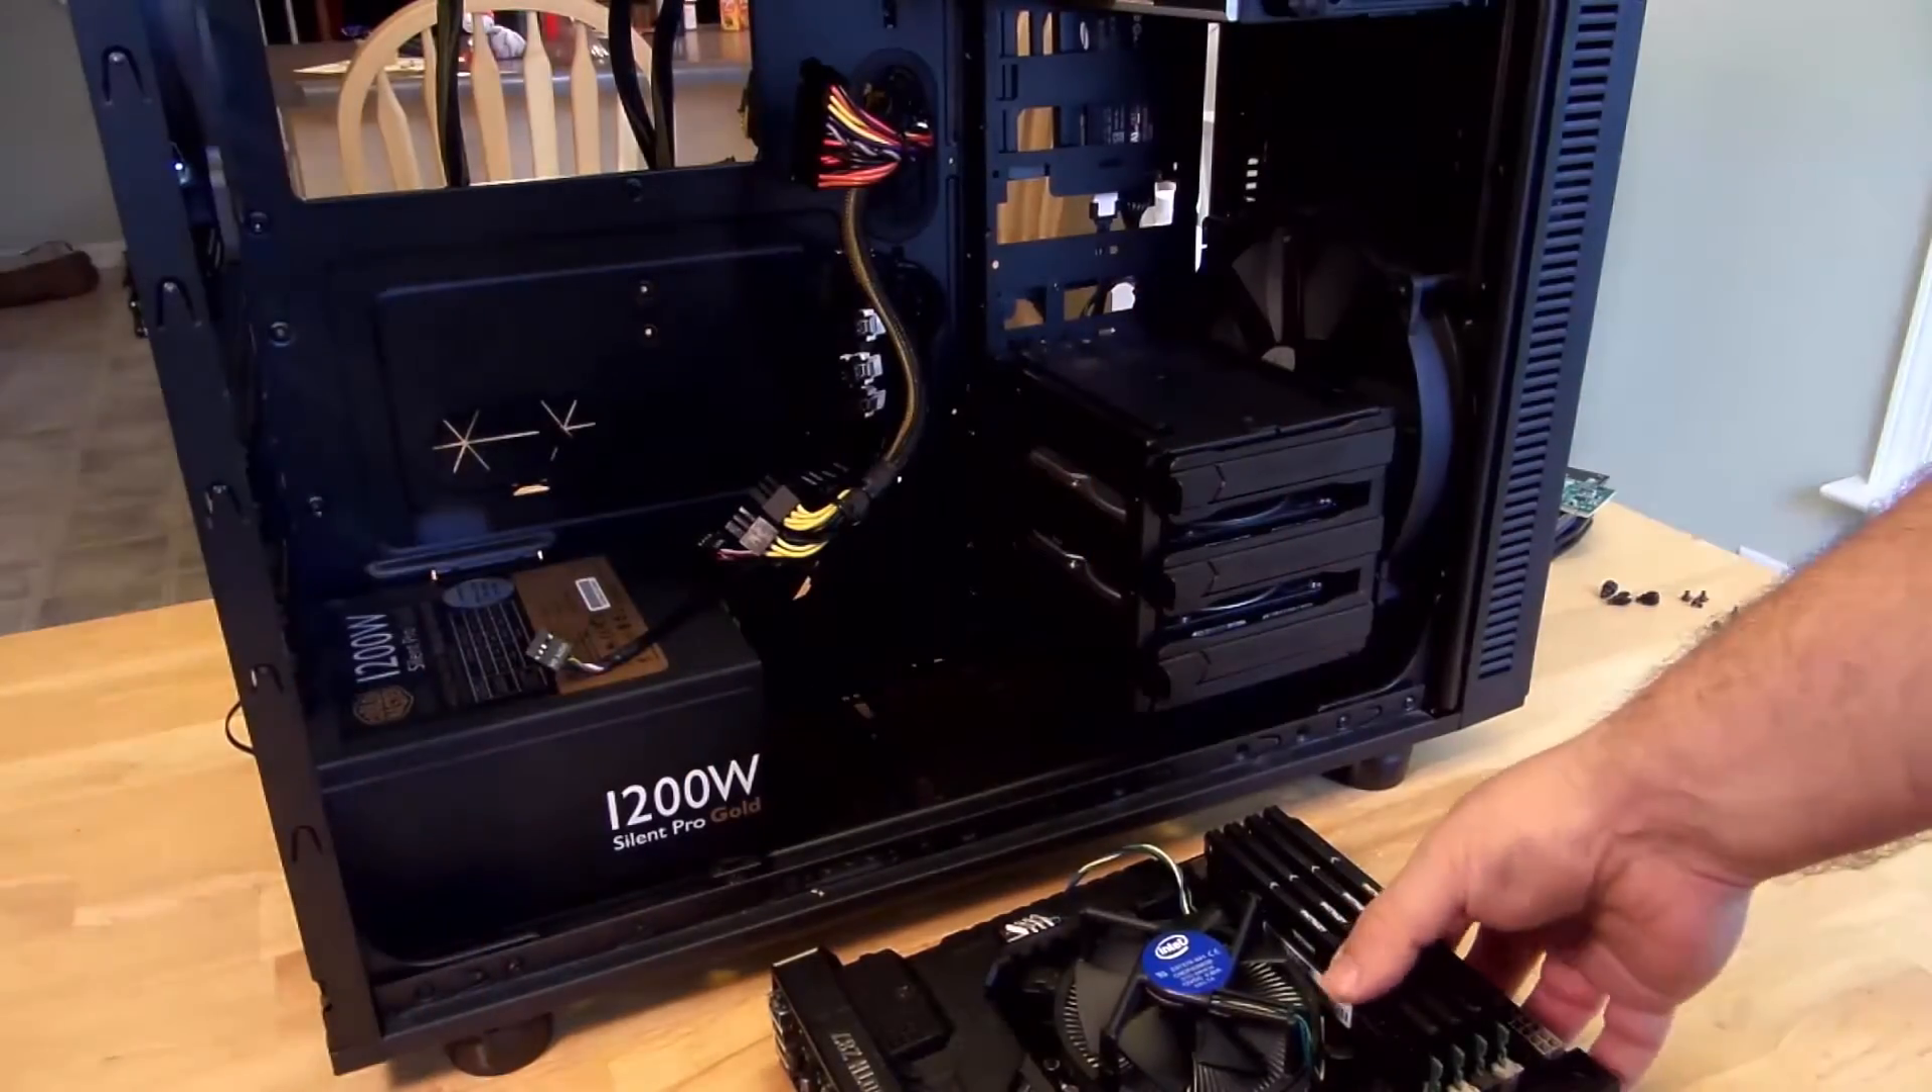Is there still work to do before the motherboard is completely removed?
No.